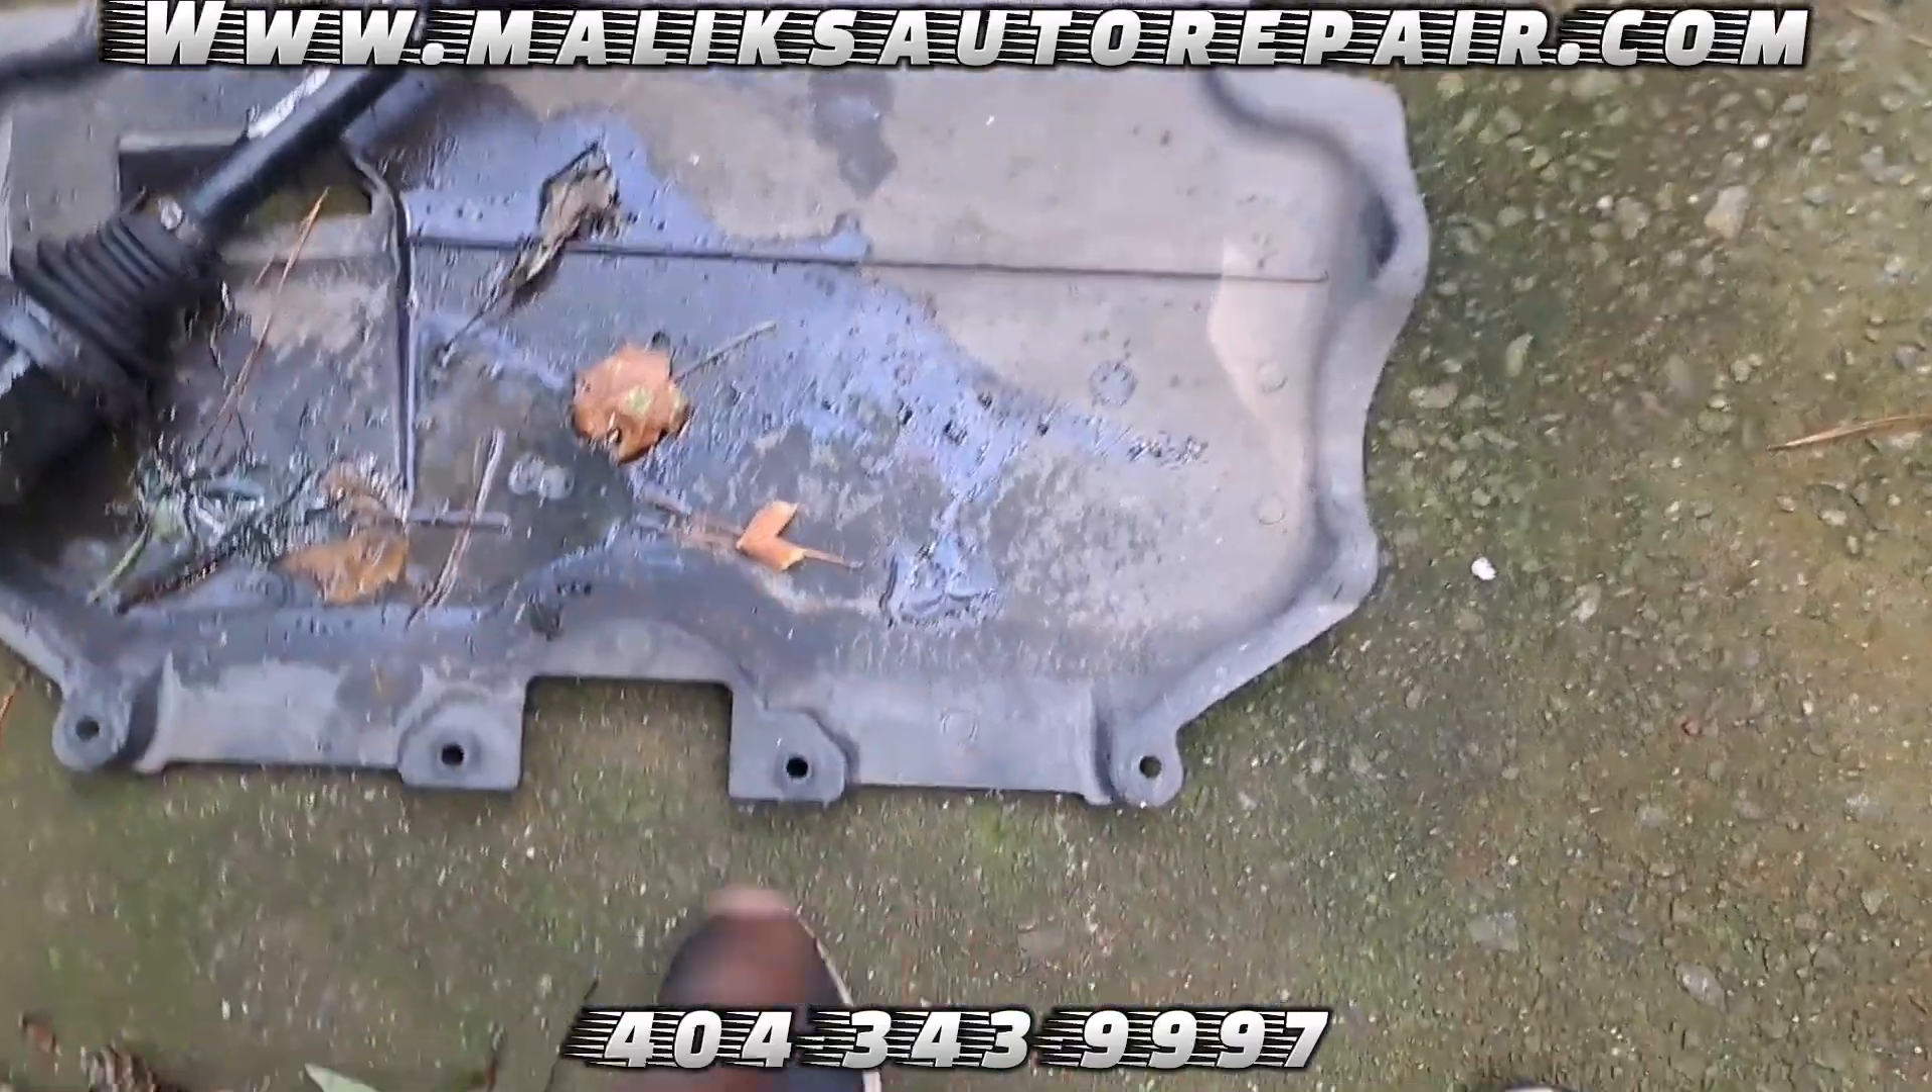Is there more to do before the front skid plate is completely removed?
No.